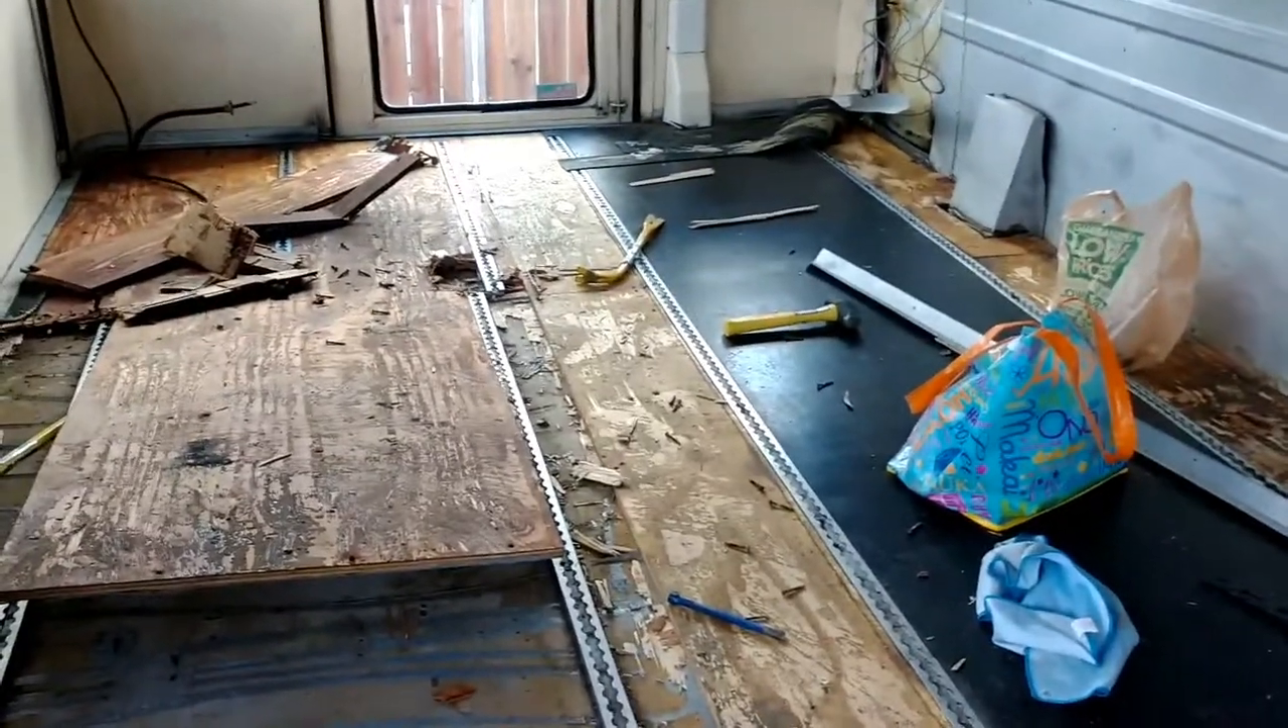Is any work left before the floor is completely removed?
Yes.